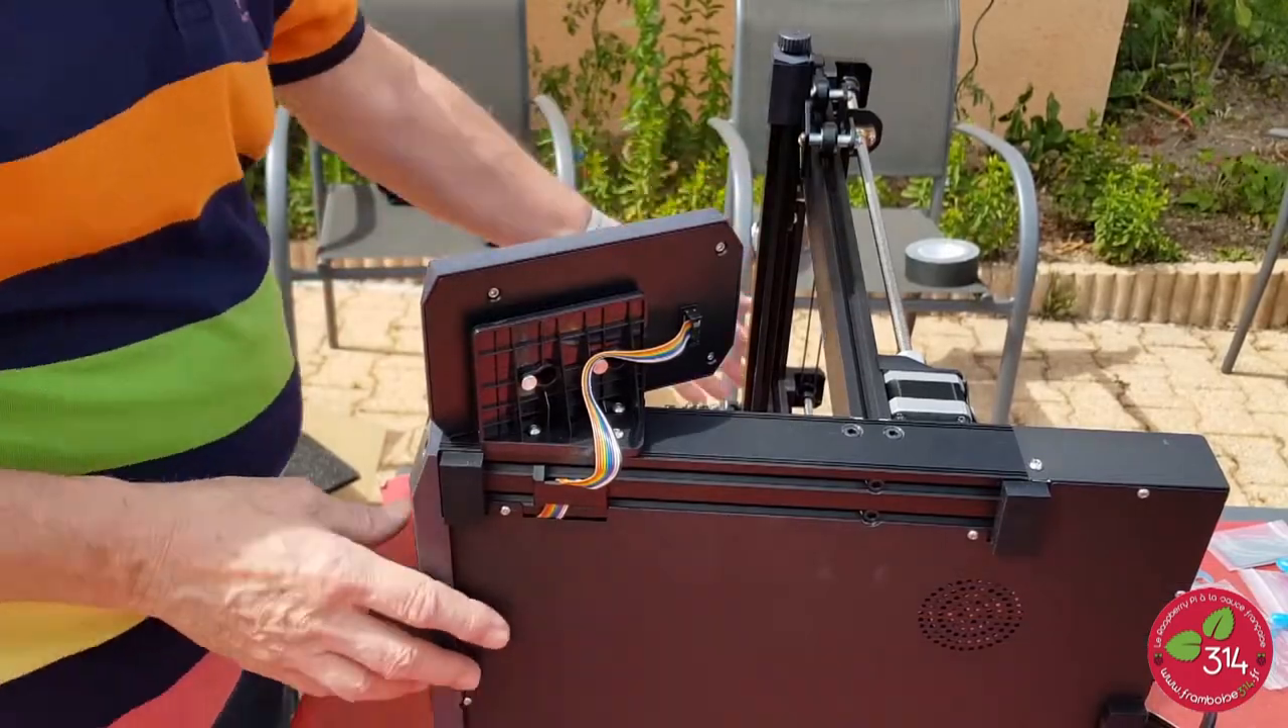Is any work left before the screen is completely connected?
No.